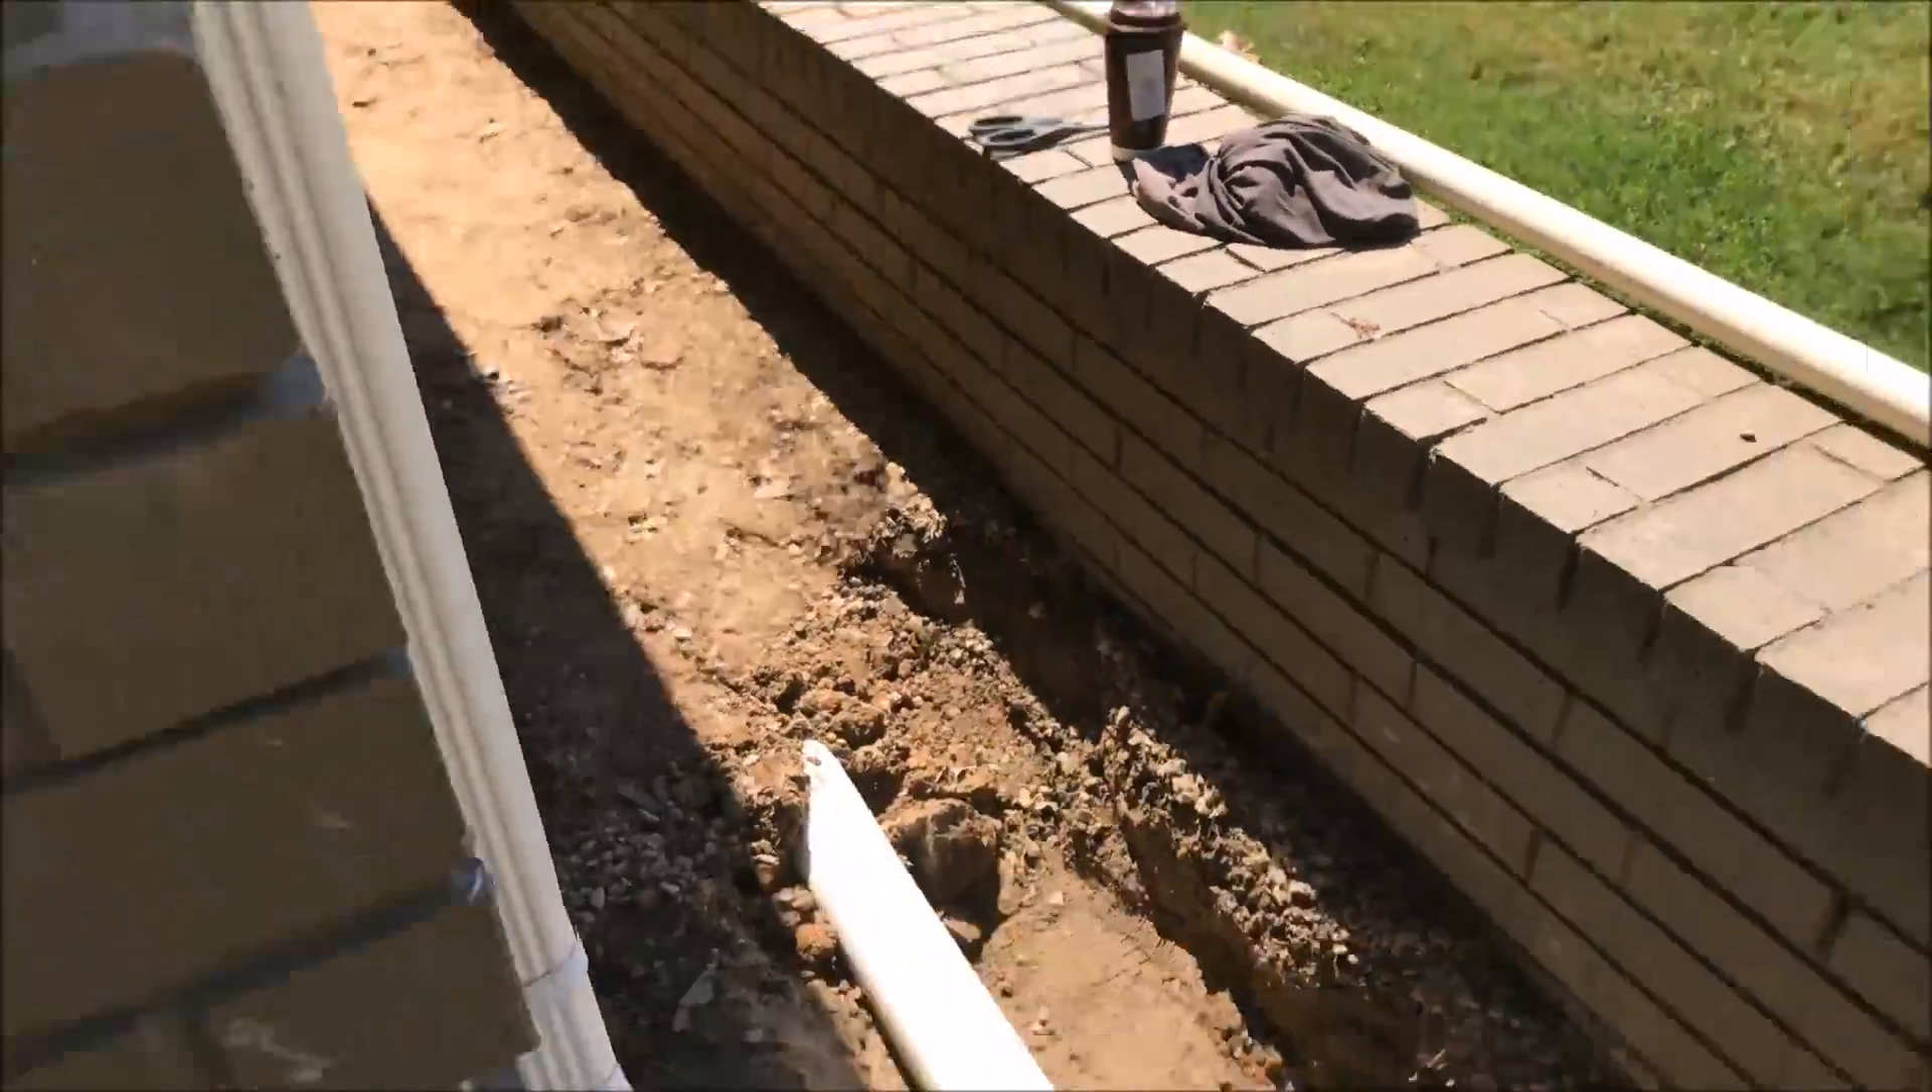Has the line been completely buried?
No.